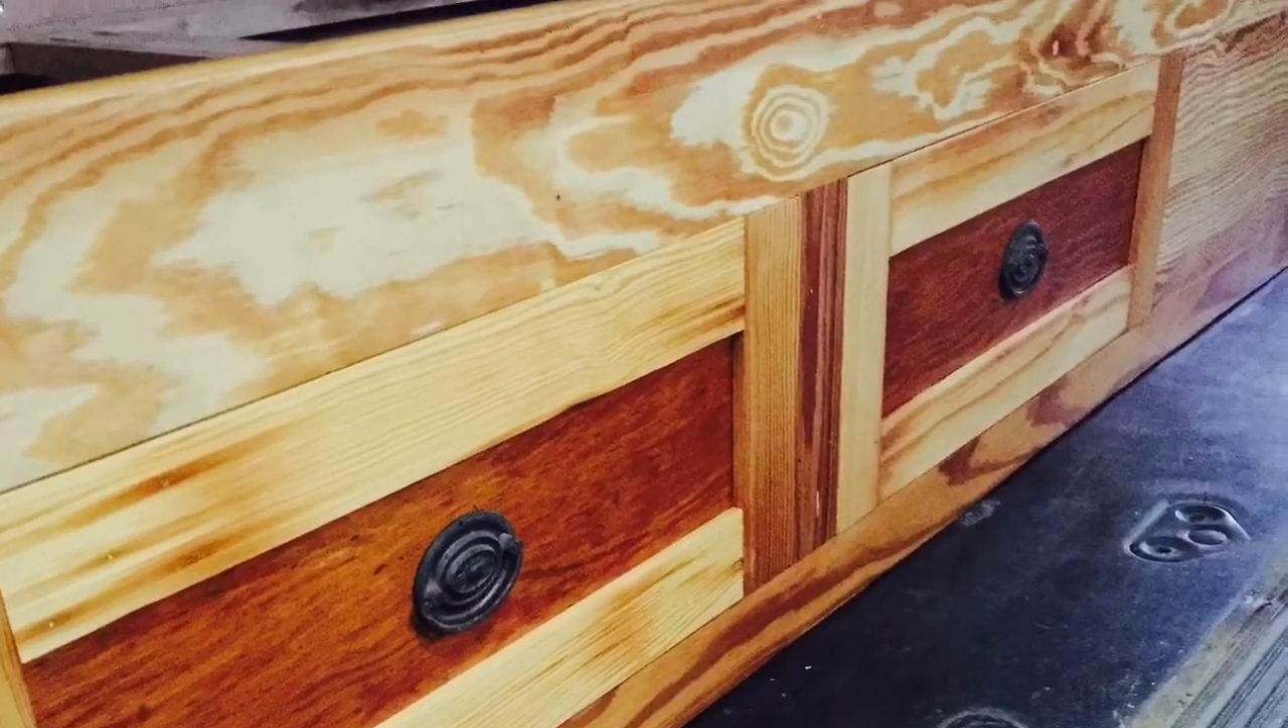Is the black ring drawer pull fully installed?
Yes.